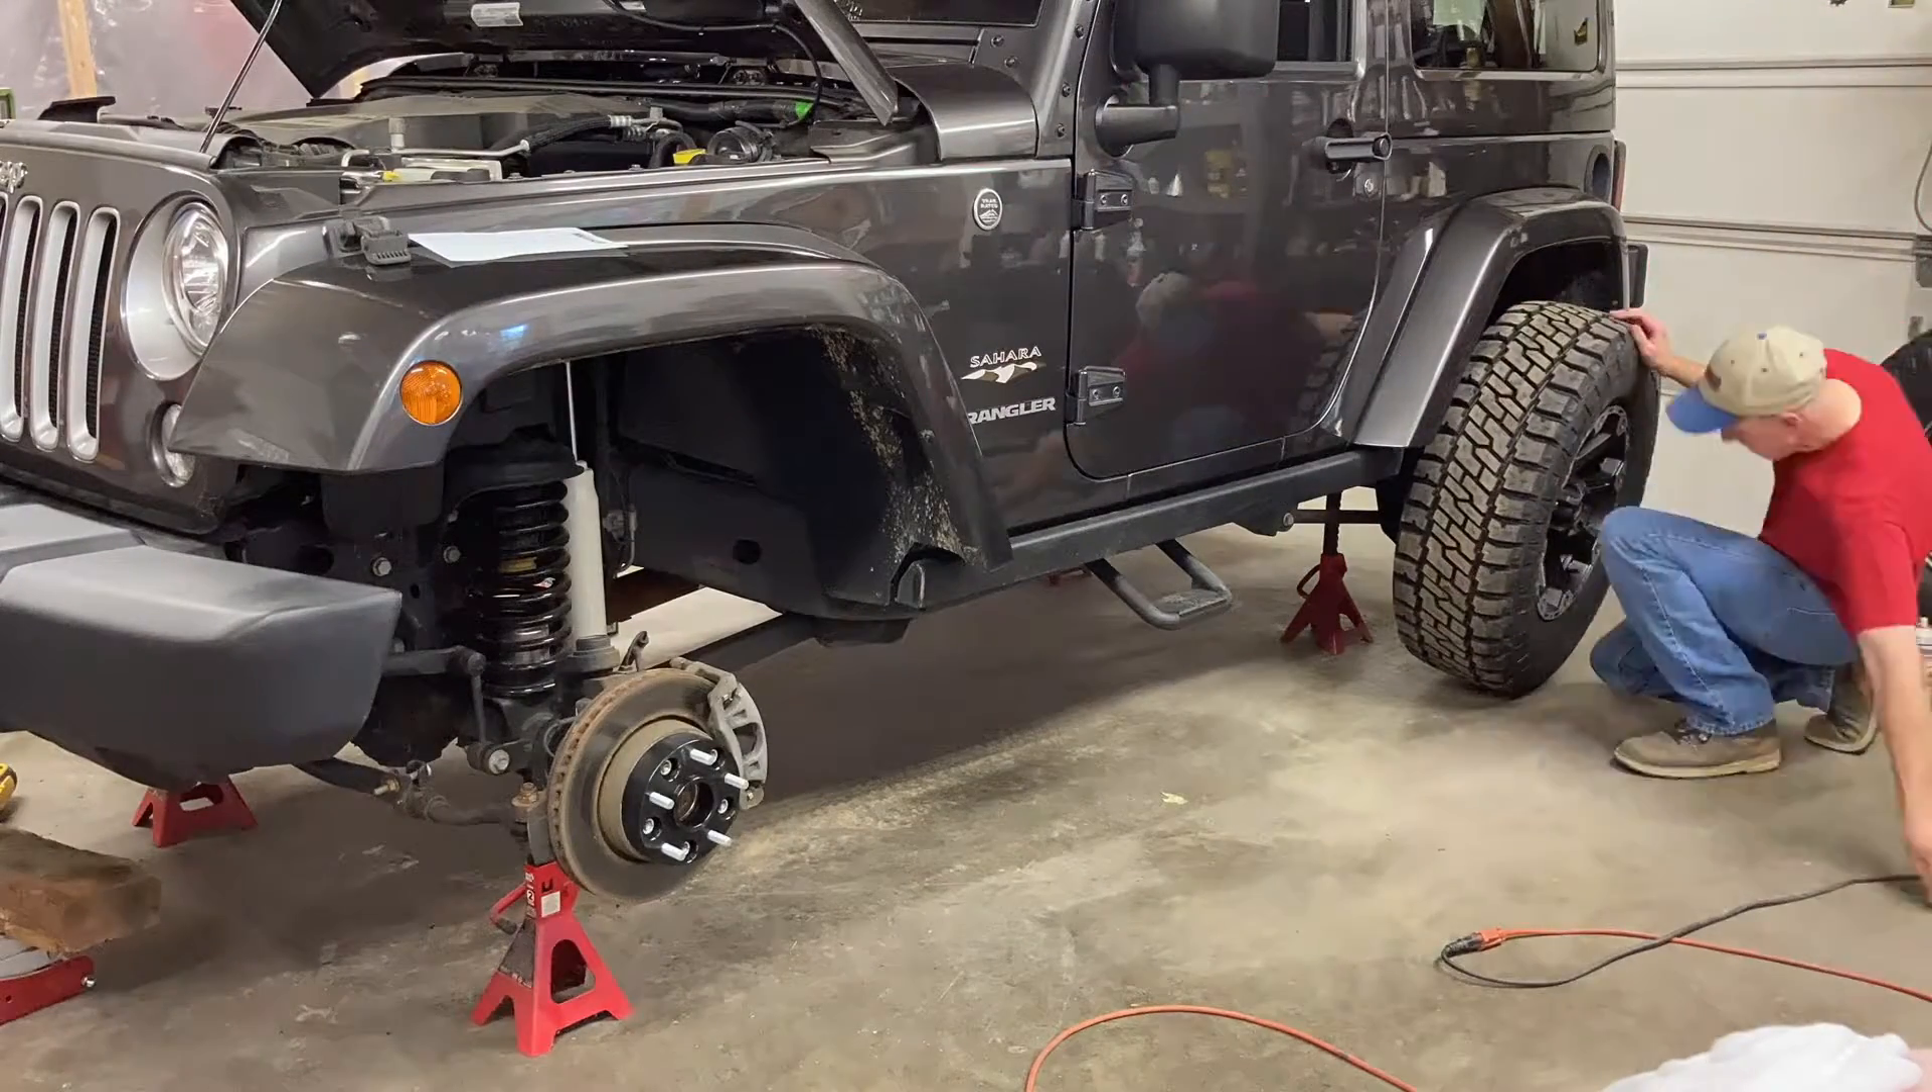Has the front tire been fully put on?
No.